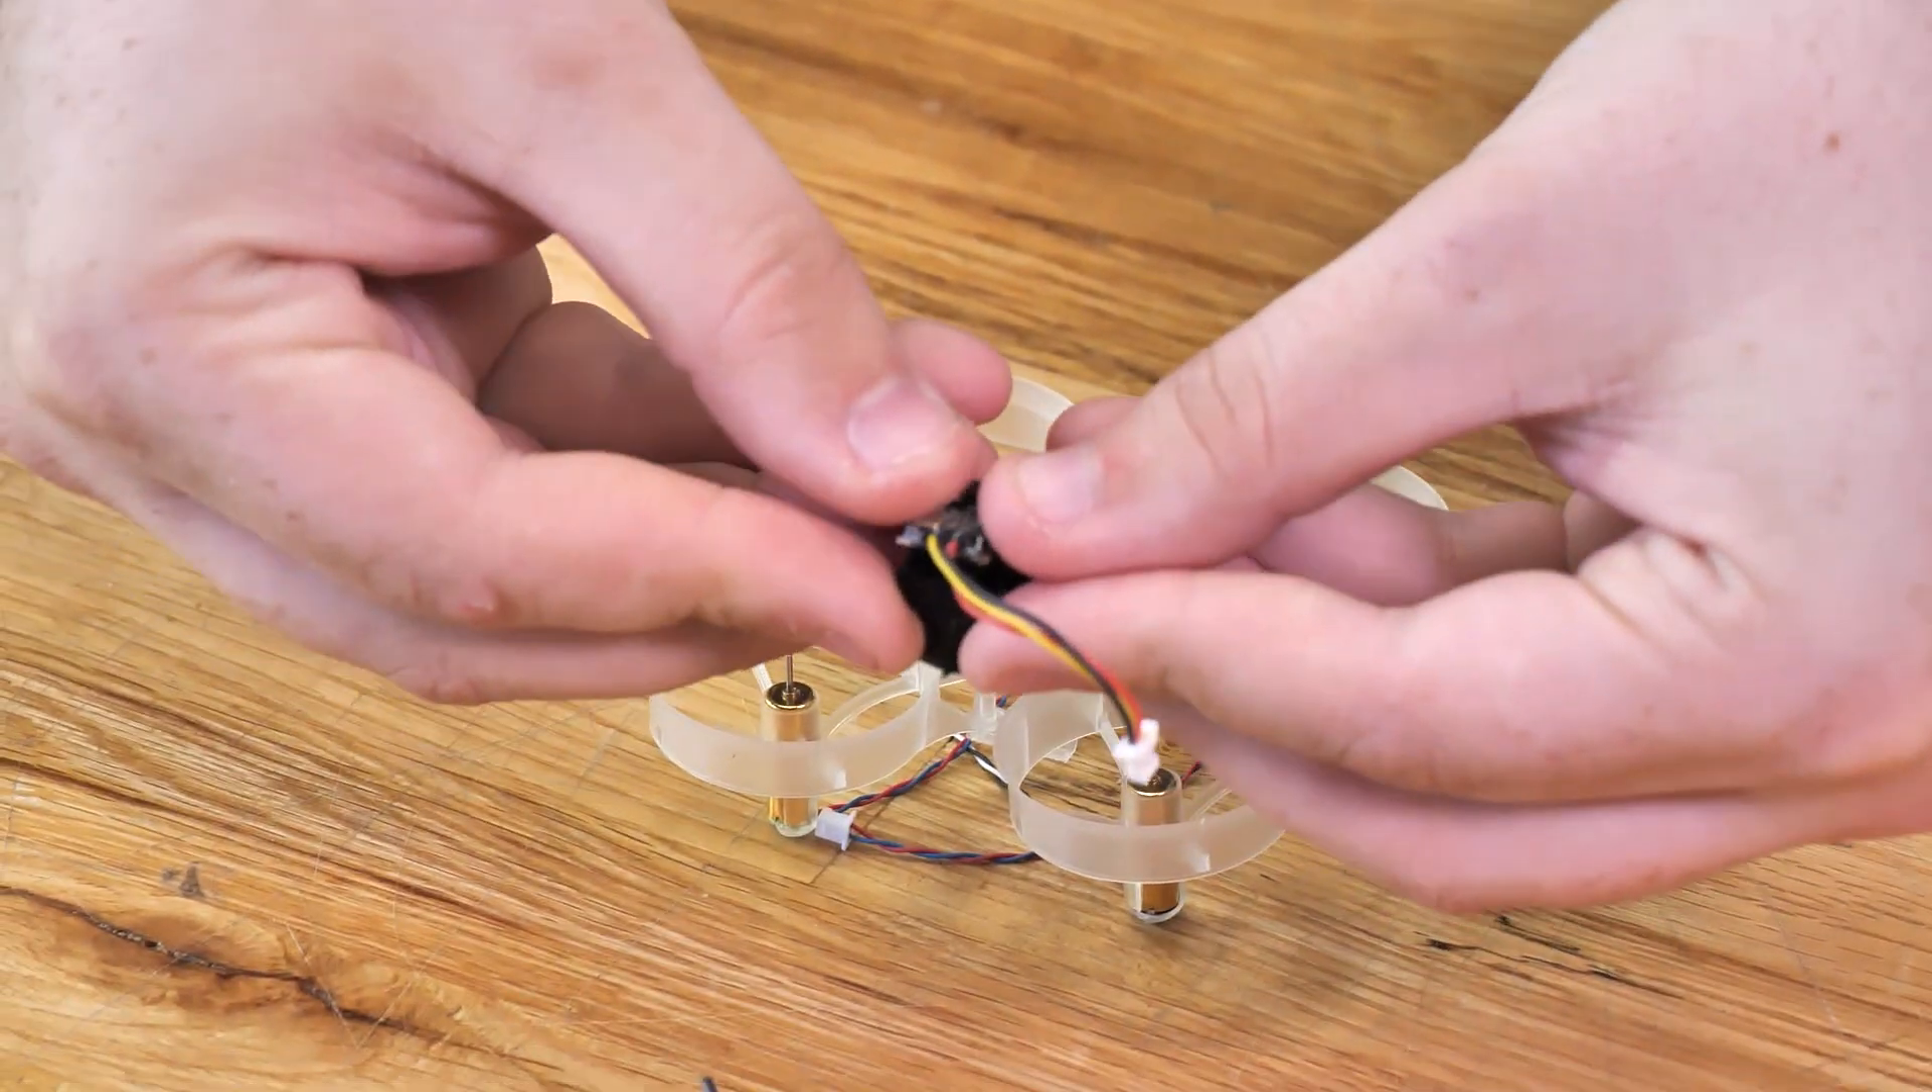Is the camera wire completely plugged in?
No.